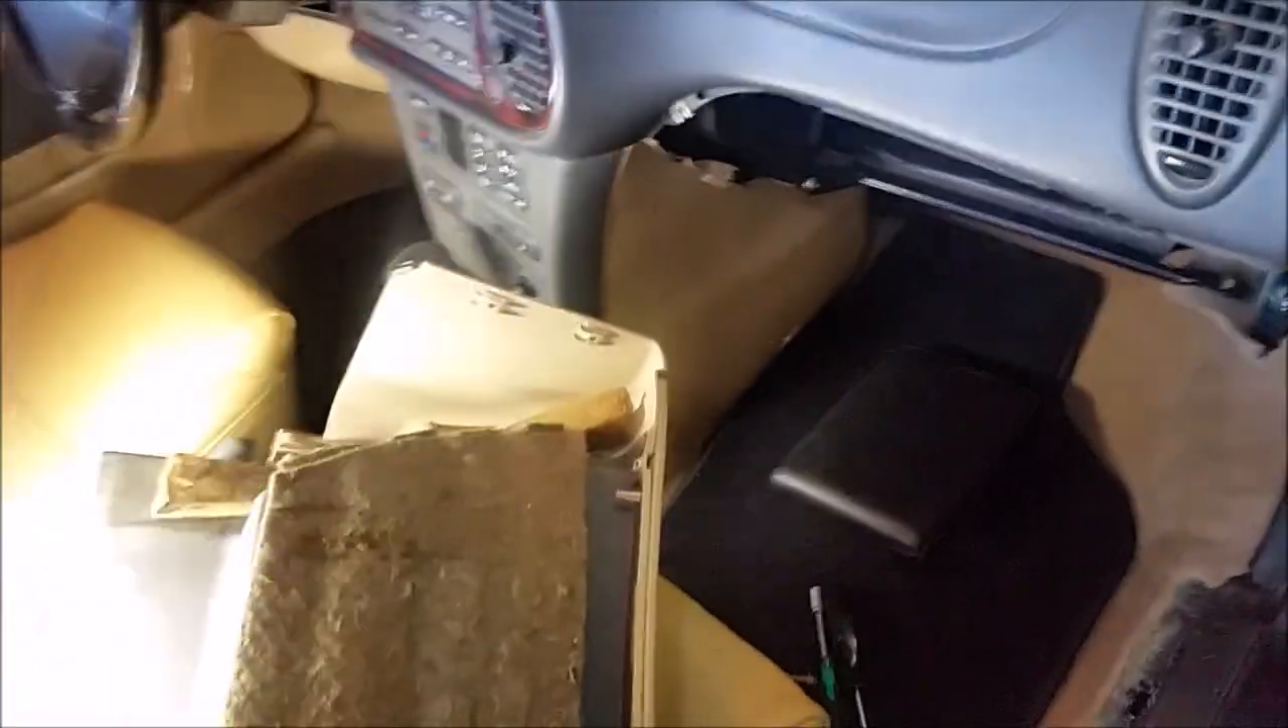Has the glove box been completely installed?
No.